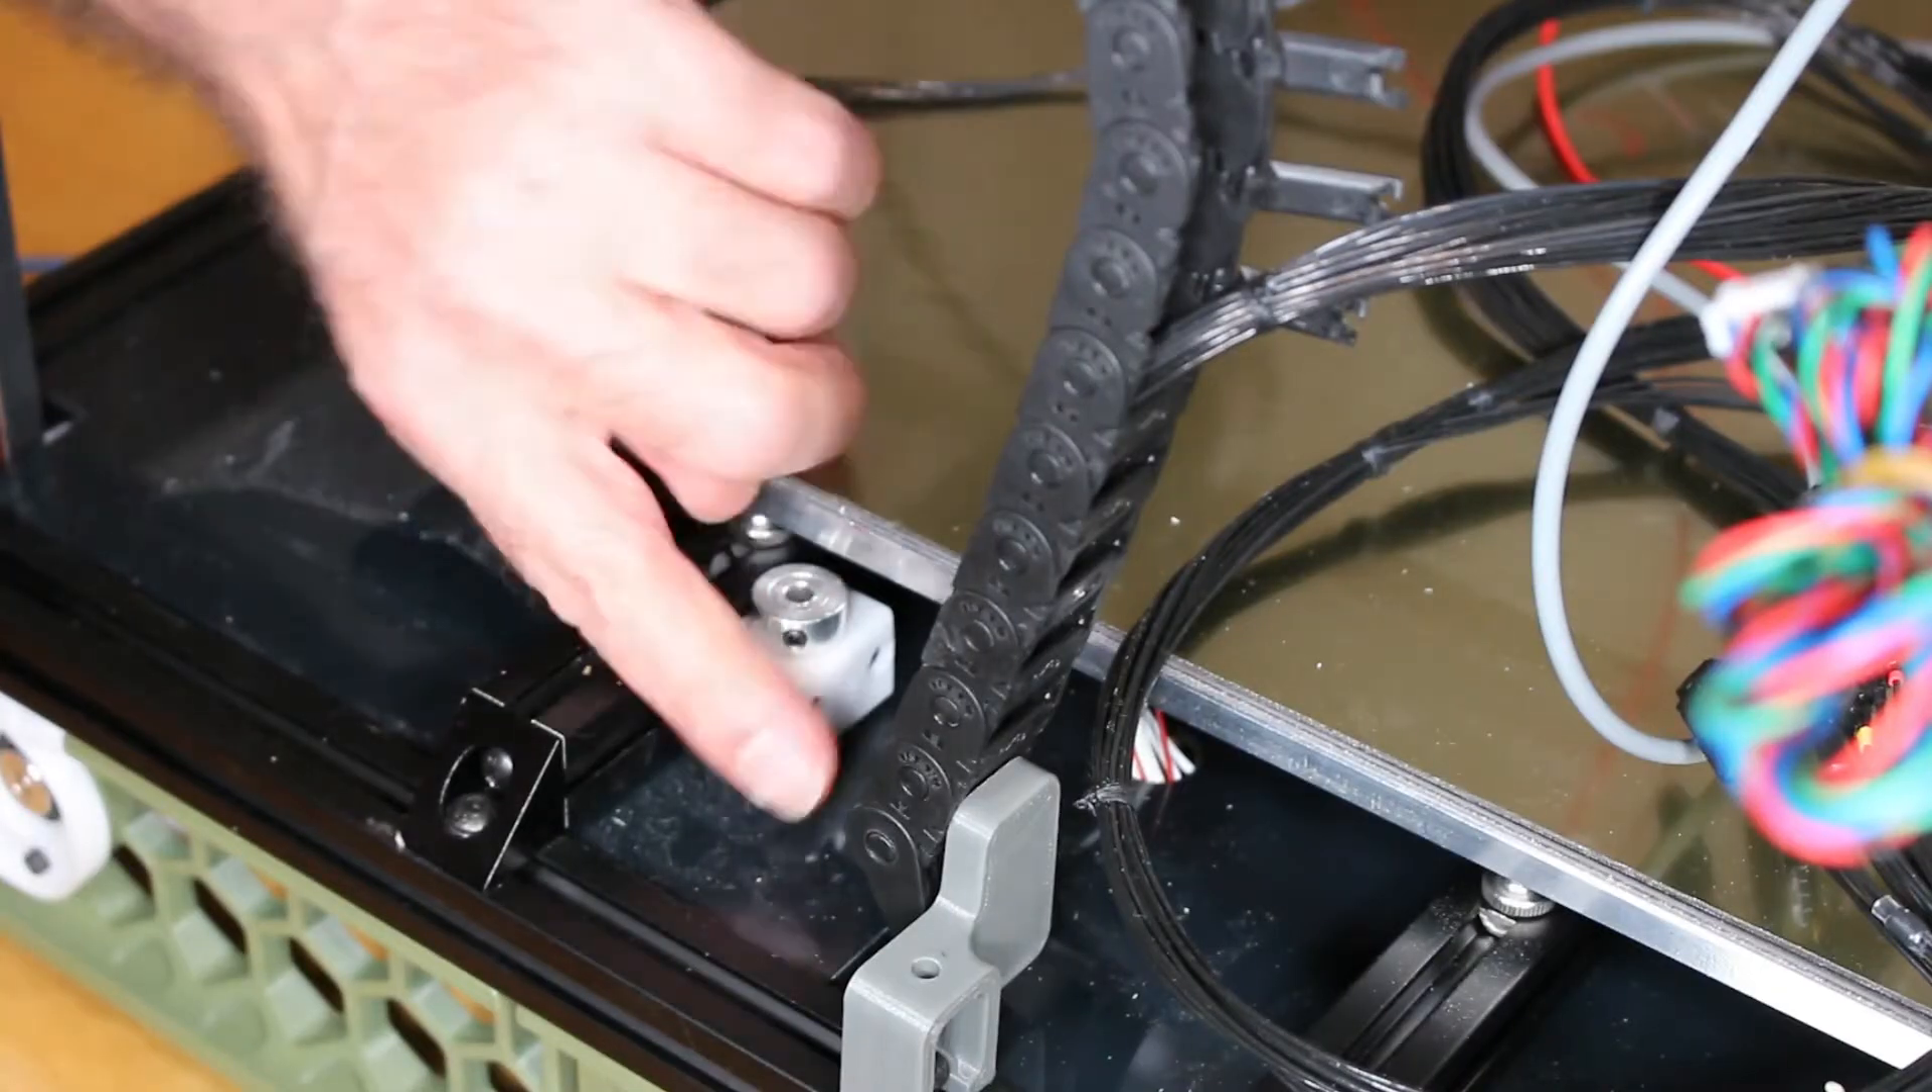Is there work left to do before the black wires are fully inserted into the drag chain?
Yes.